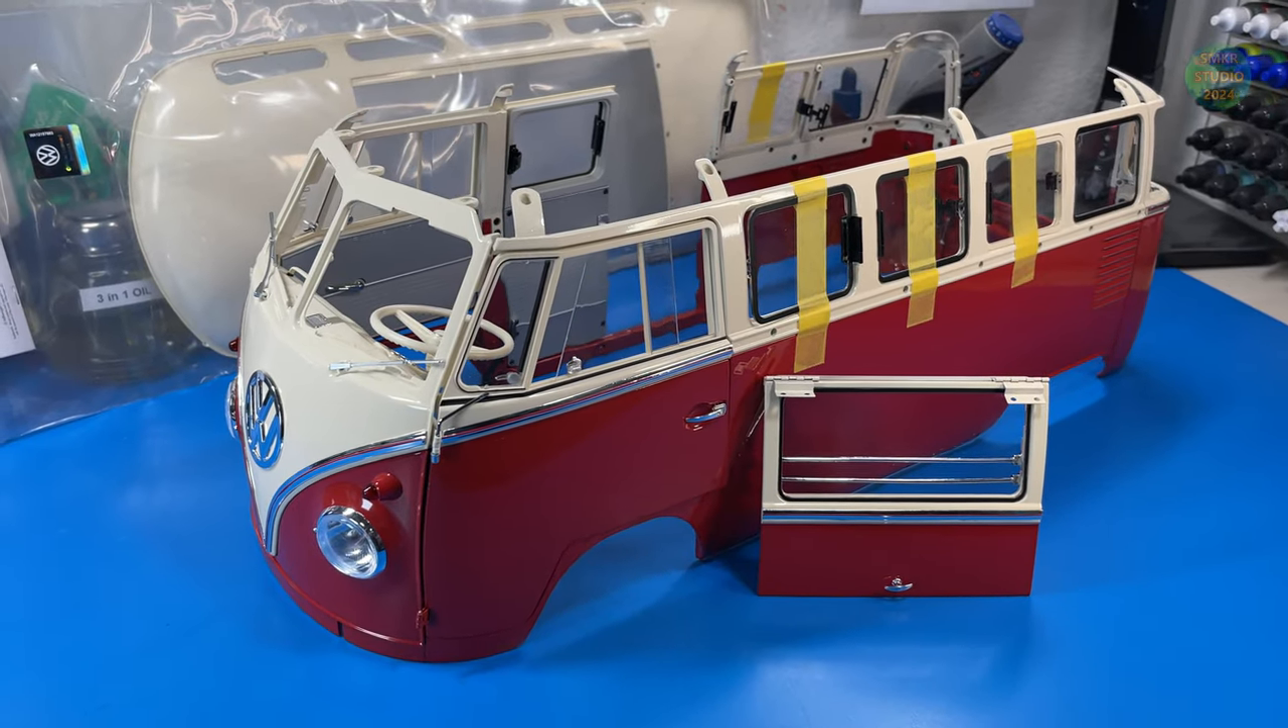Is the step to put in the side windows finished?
Yes.